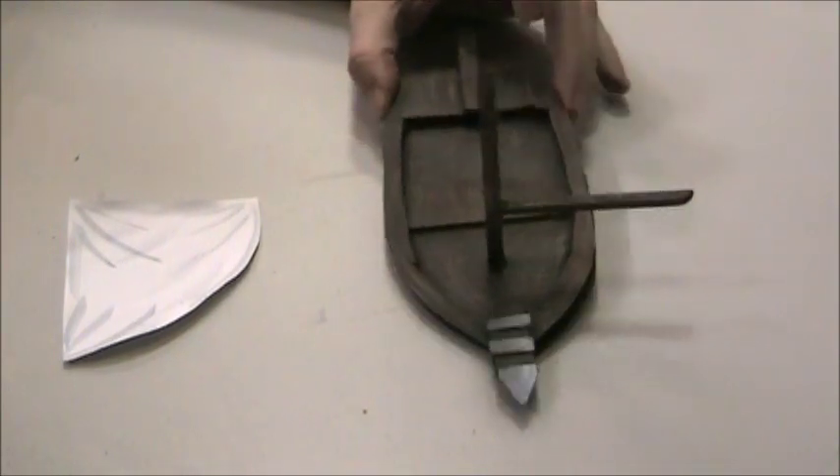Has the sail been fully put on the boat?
No.